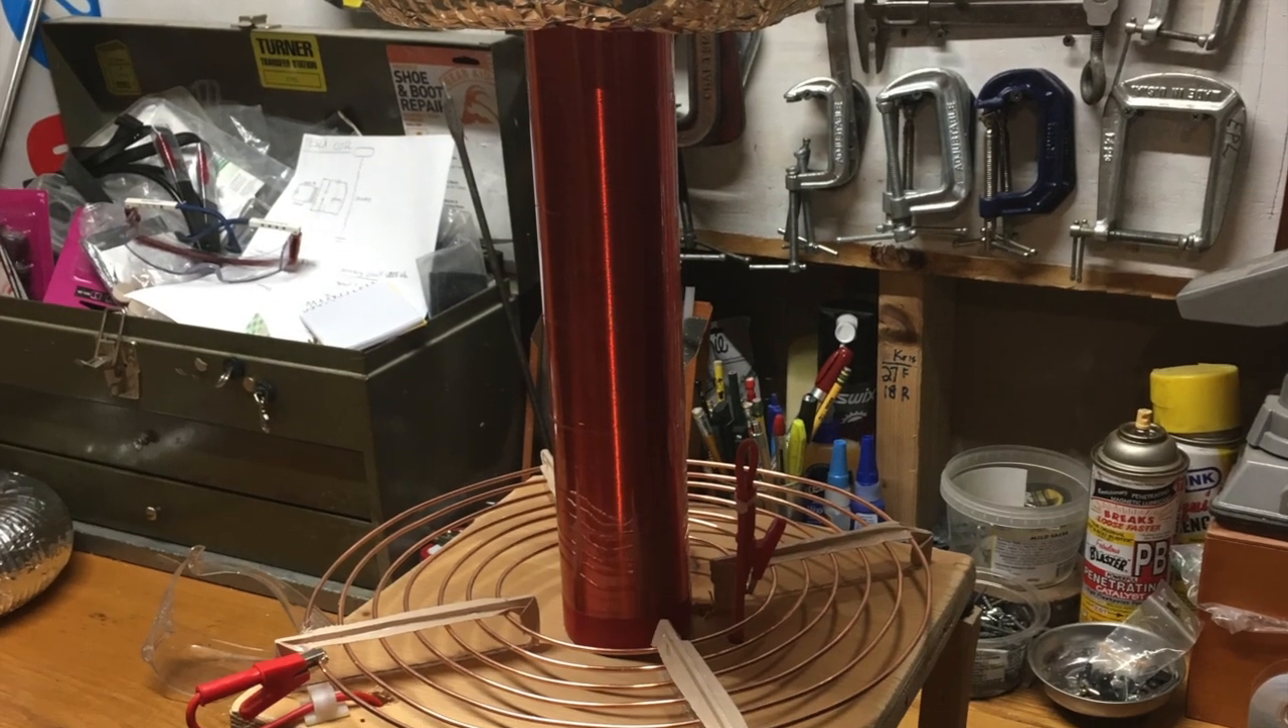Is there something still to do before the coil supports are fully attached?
No.